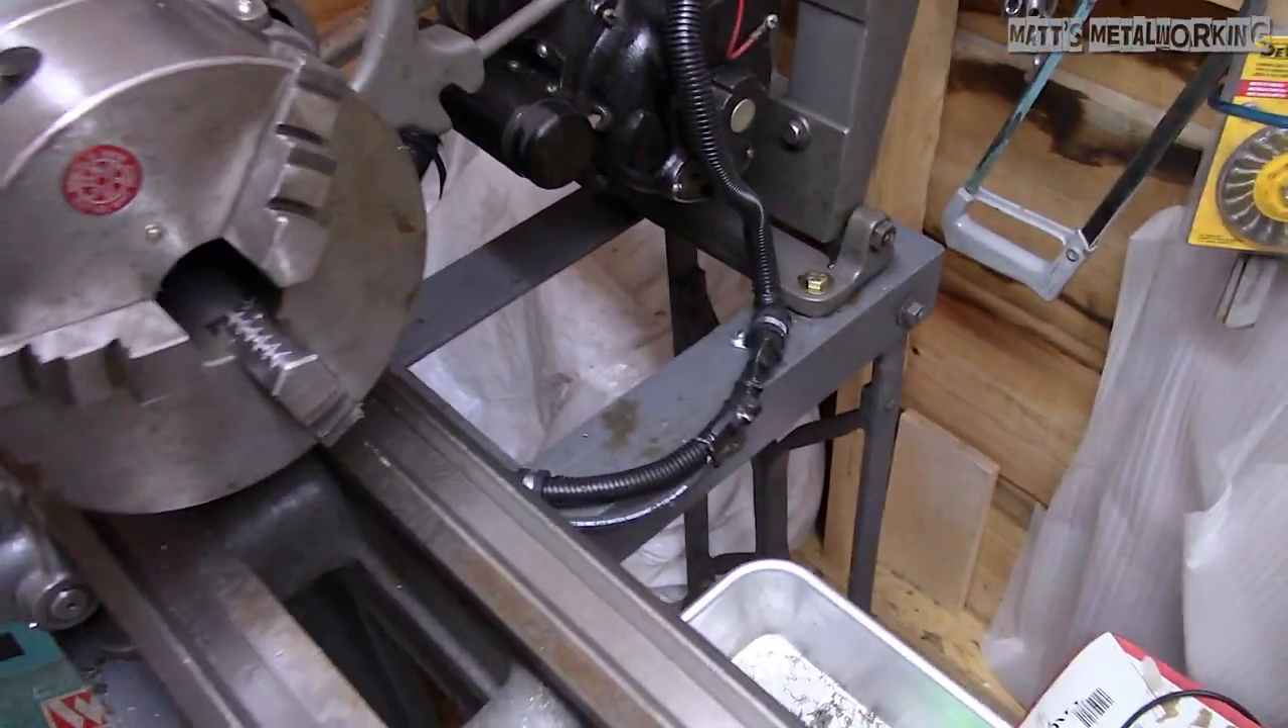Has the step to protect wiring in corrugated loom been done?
Yes.